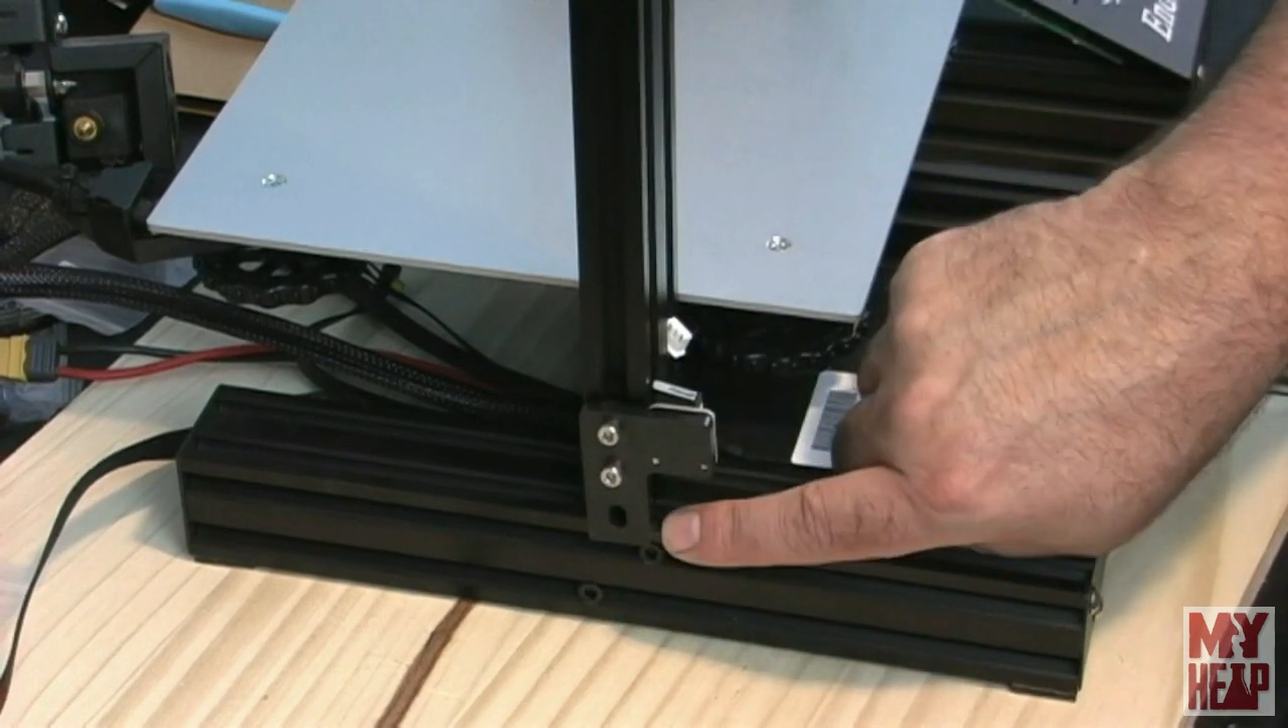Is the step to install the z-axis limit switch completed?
Yes.